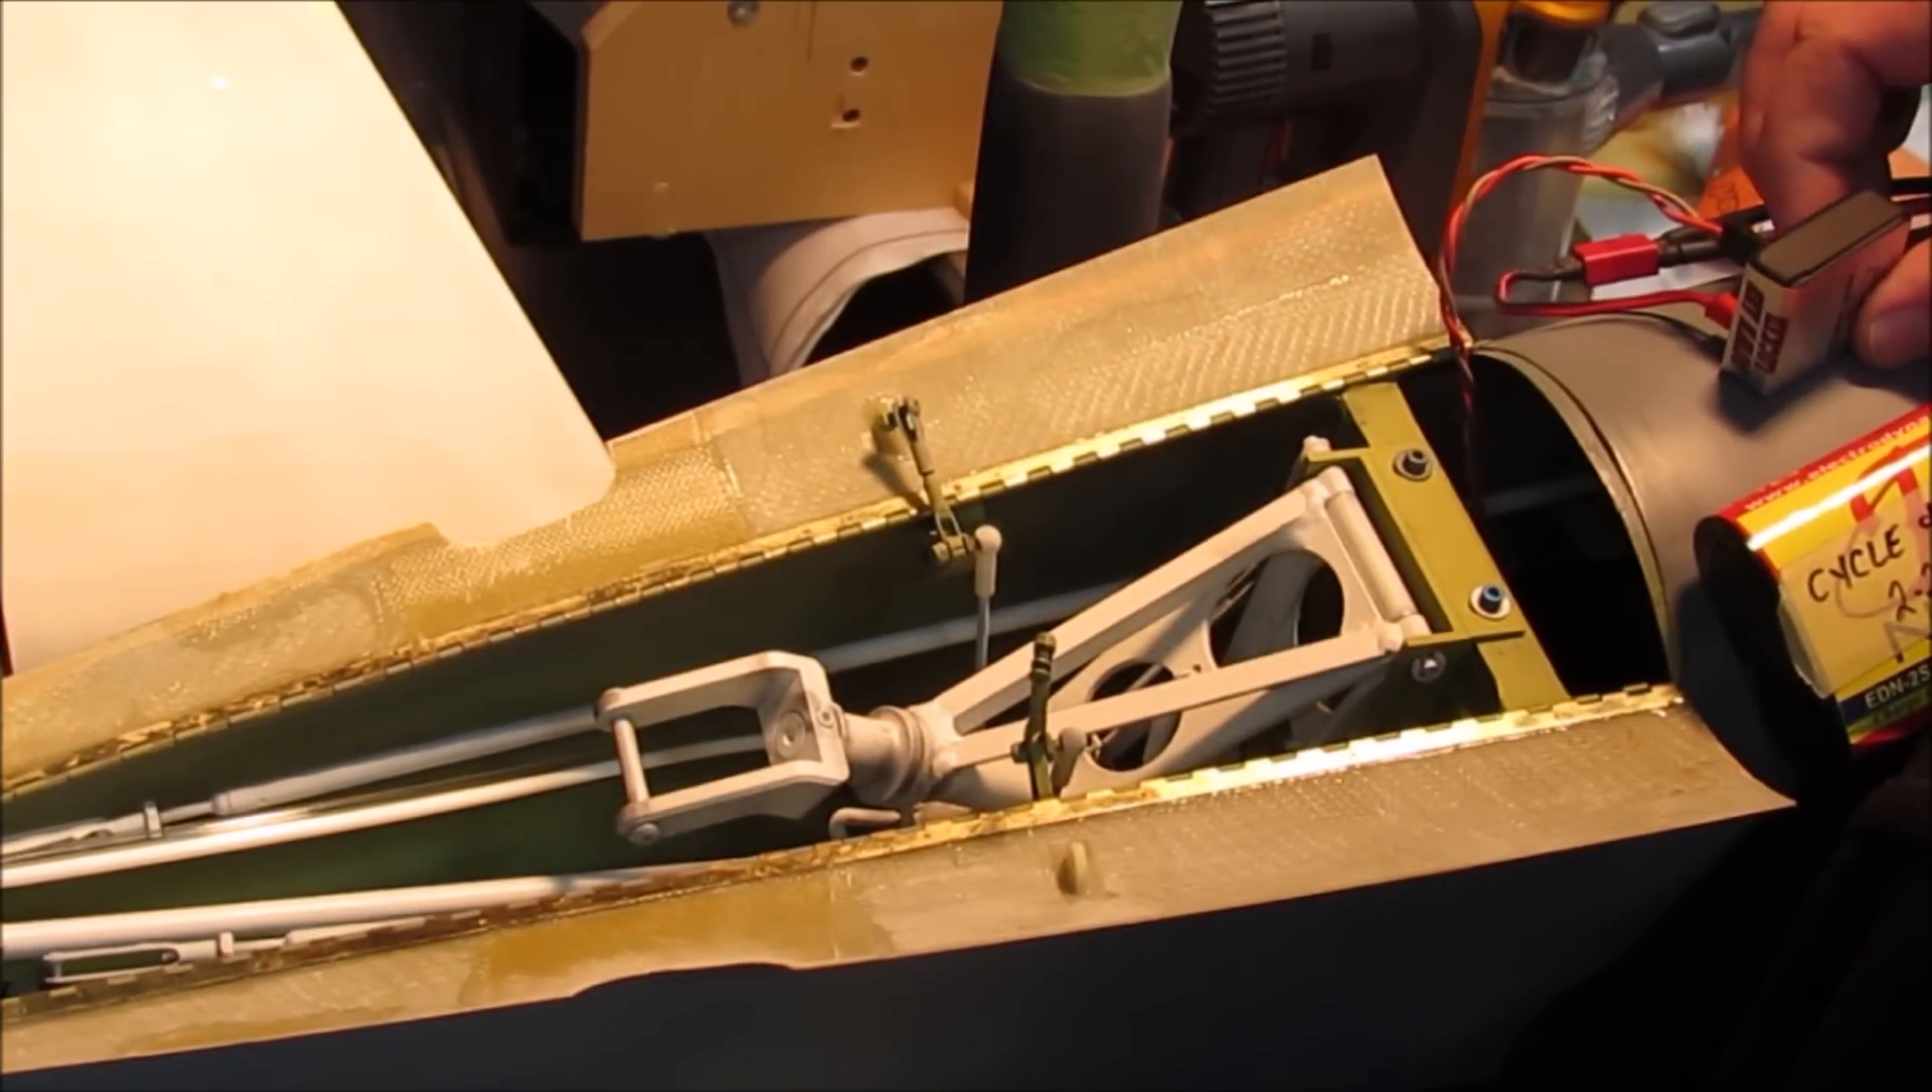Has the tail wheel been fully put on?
No.